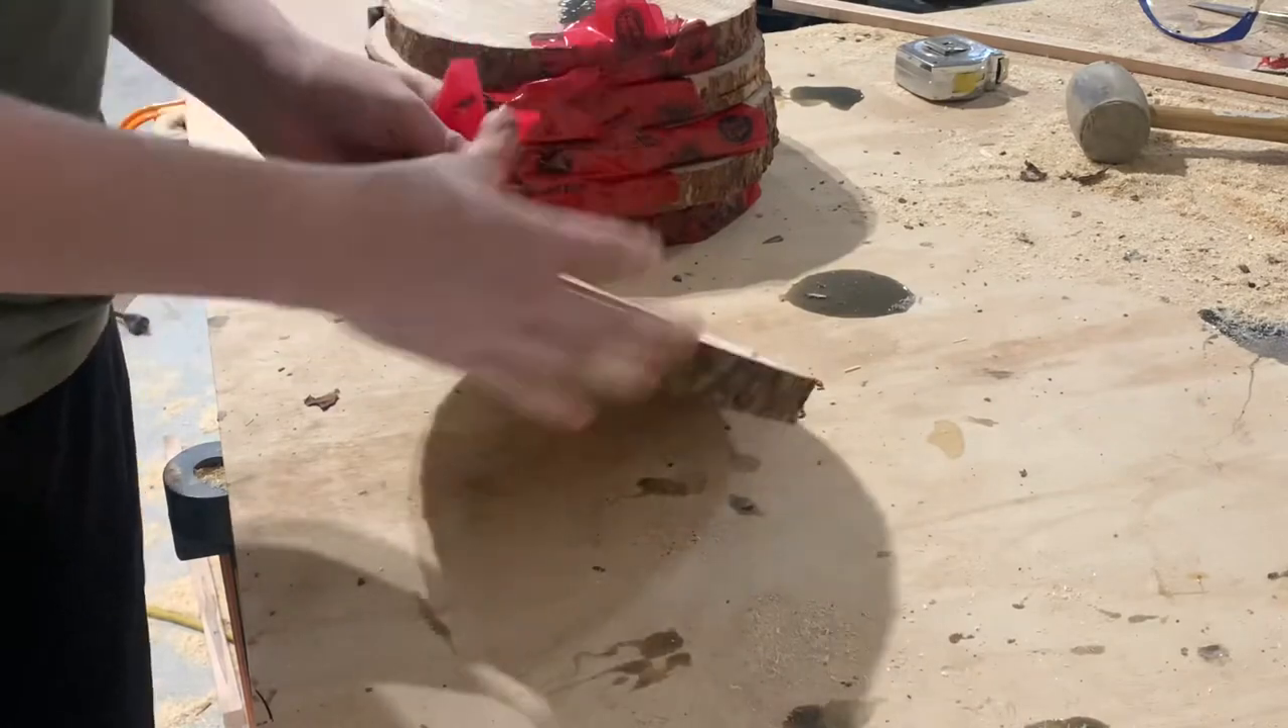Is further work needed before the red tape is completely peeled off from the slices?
Yes.